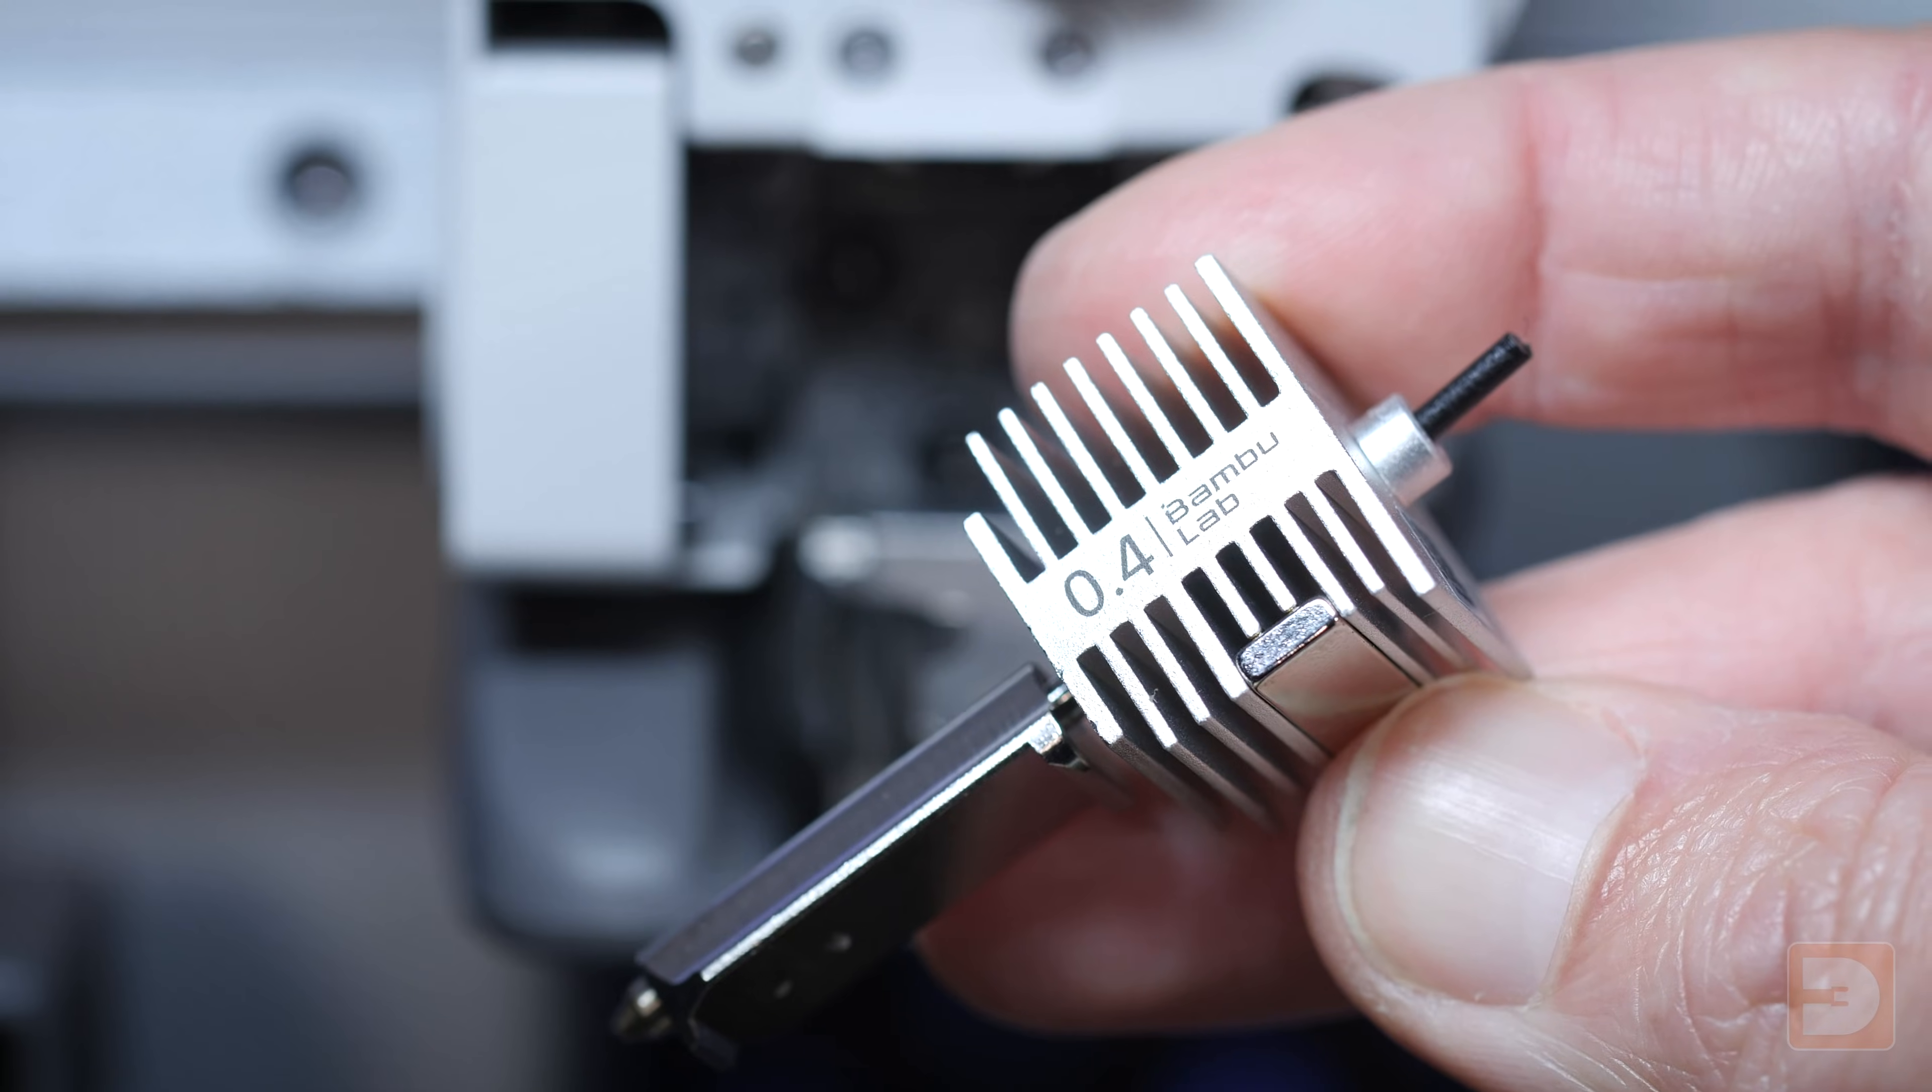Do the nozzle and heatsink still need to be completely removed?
No.